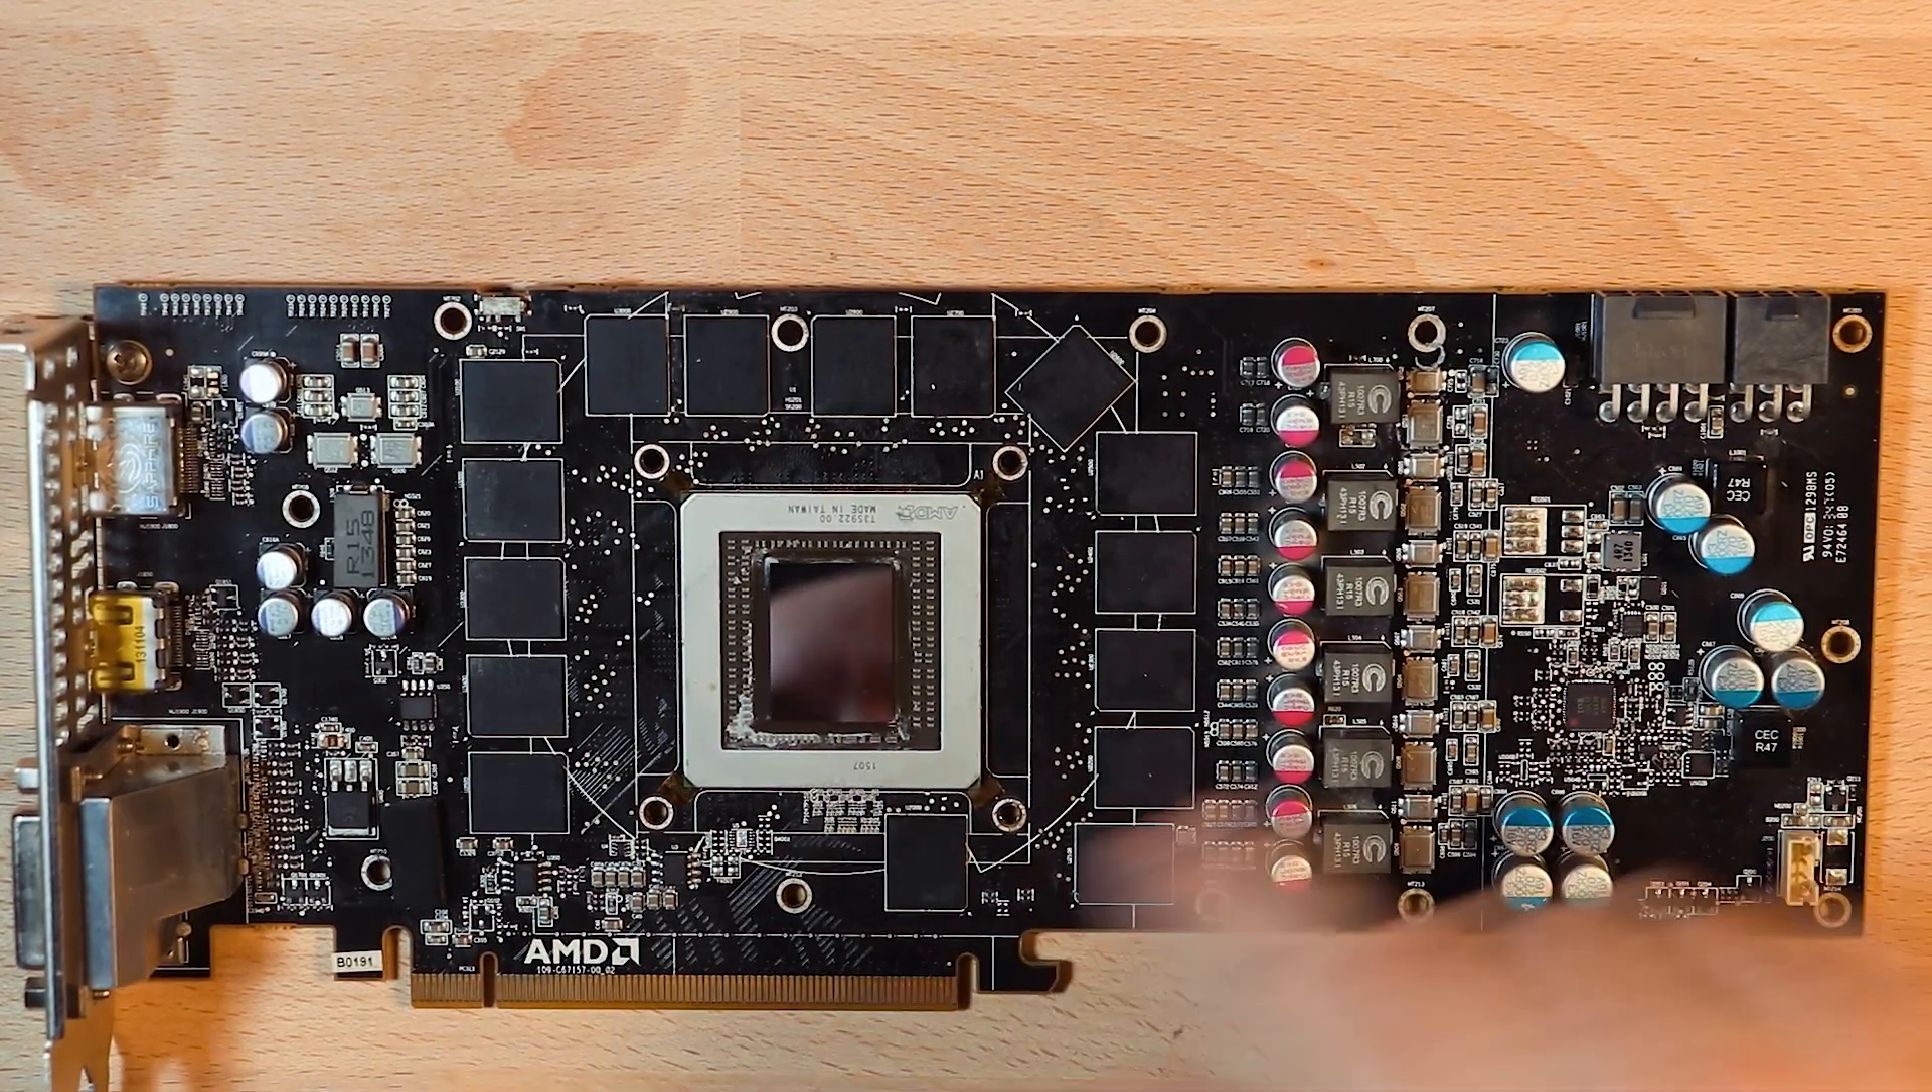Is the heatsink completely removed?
Yes.